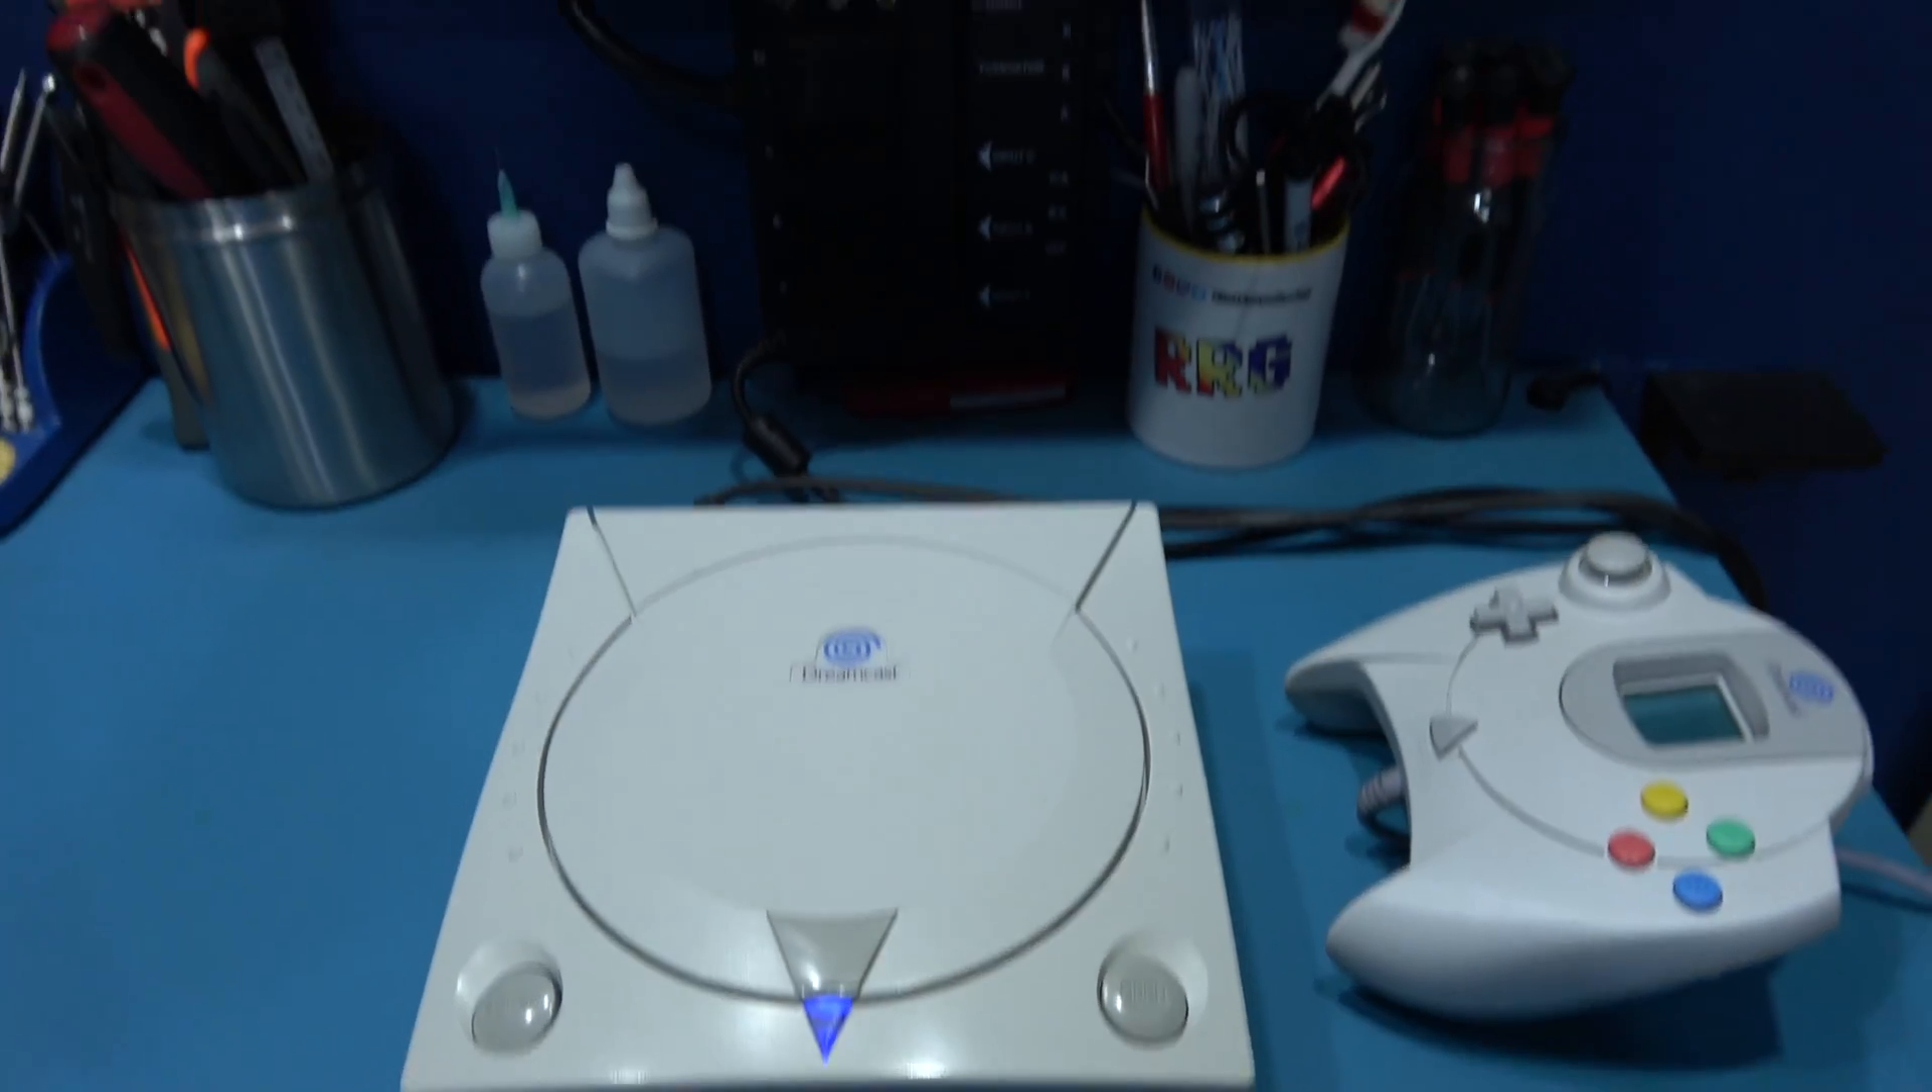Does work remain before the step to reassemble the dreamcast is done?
No.